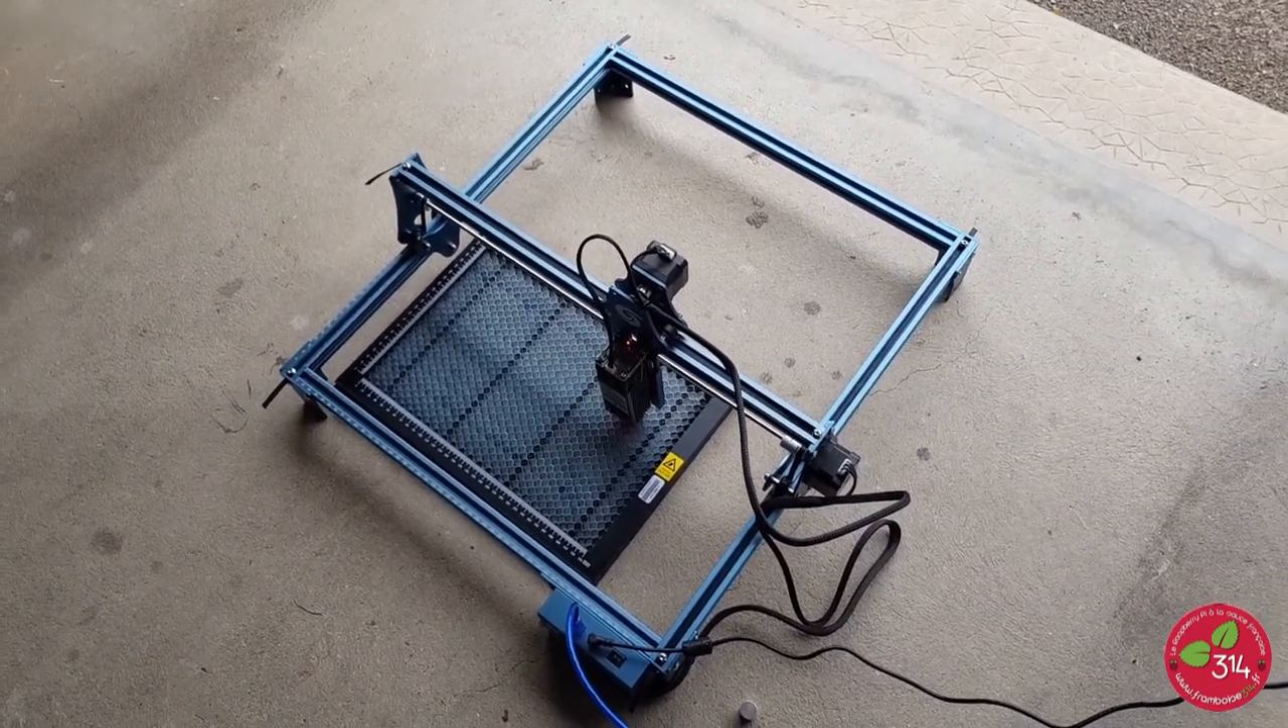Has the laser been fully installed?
Yes.